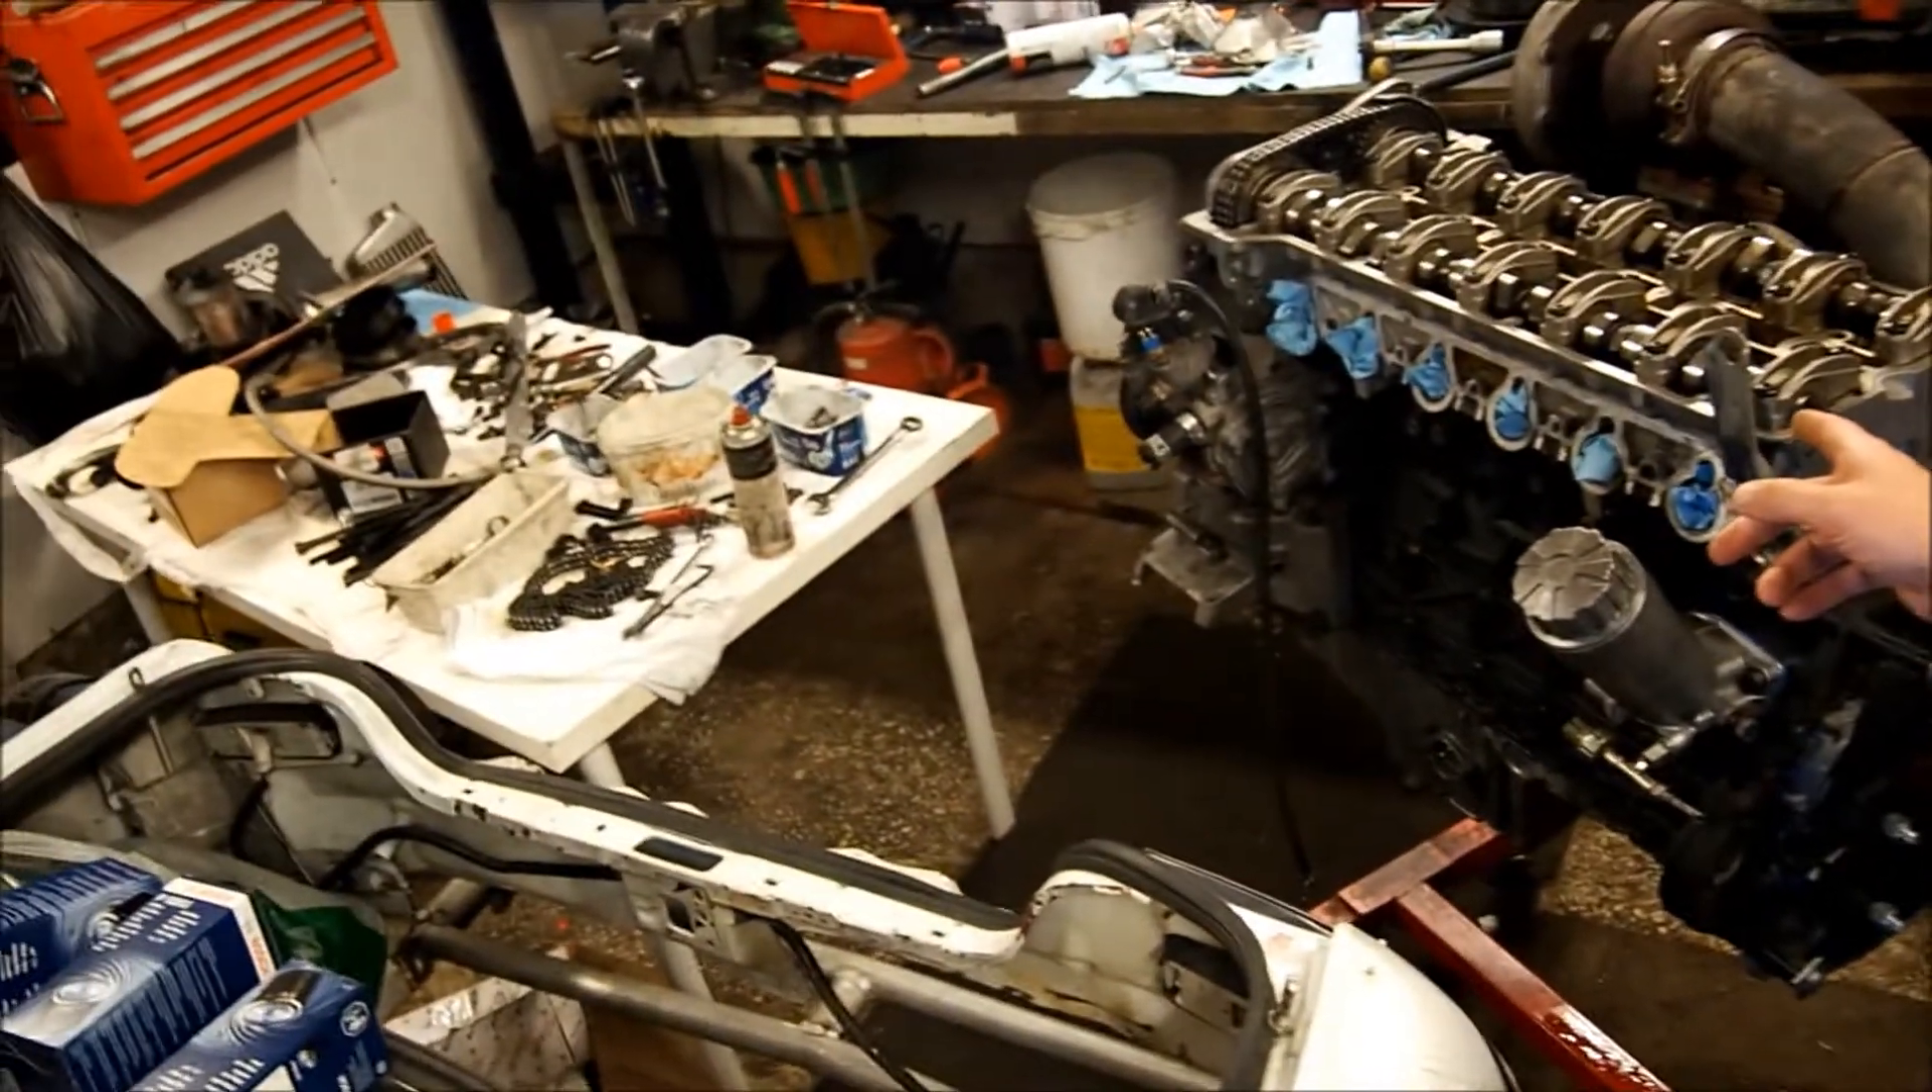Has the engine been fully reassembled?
No.